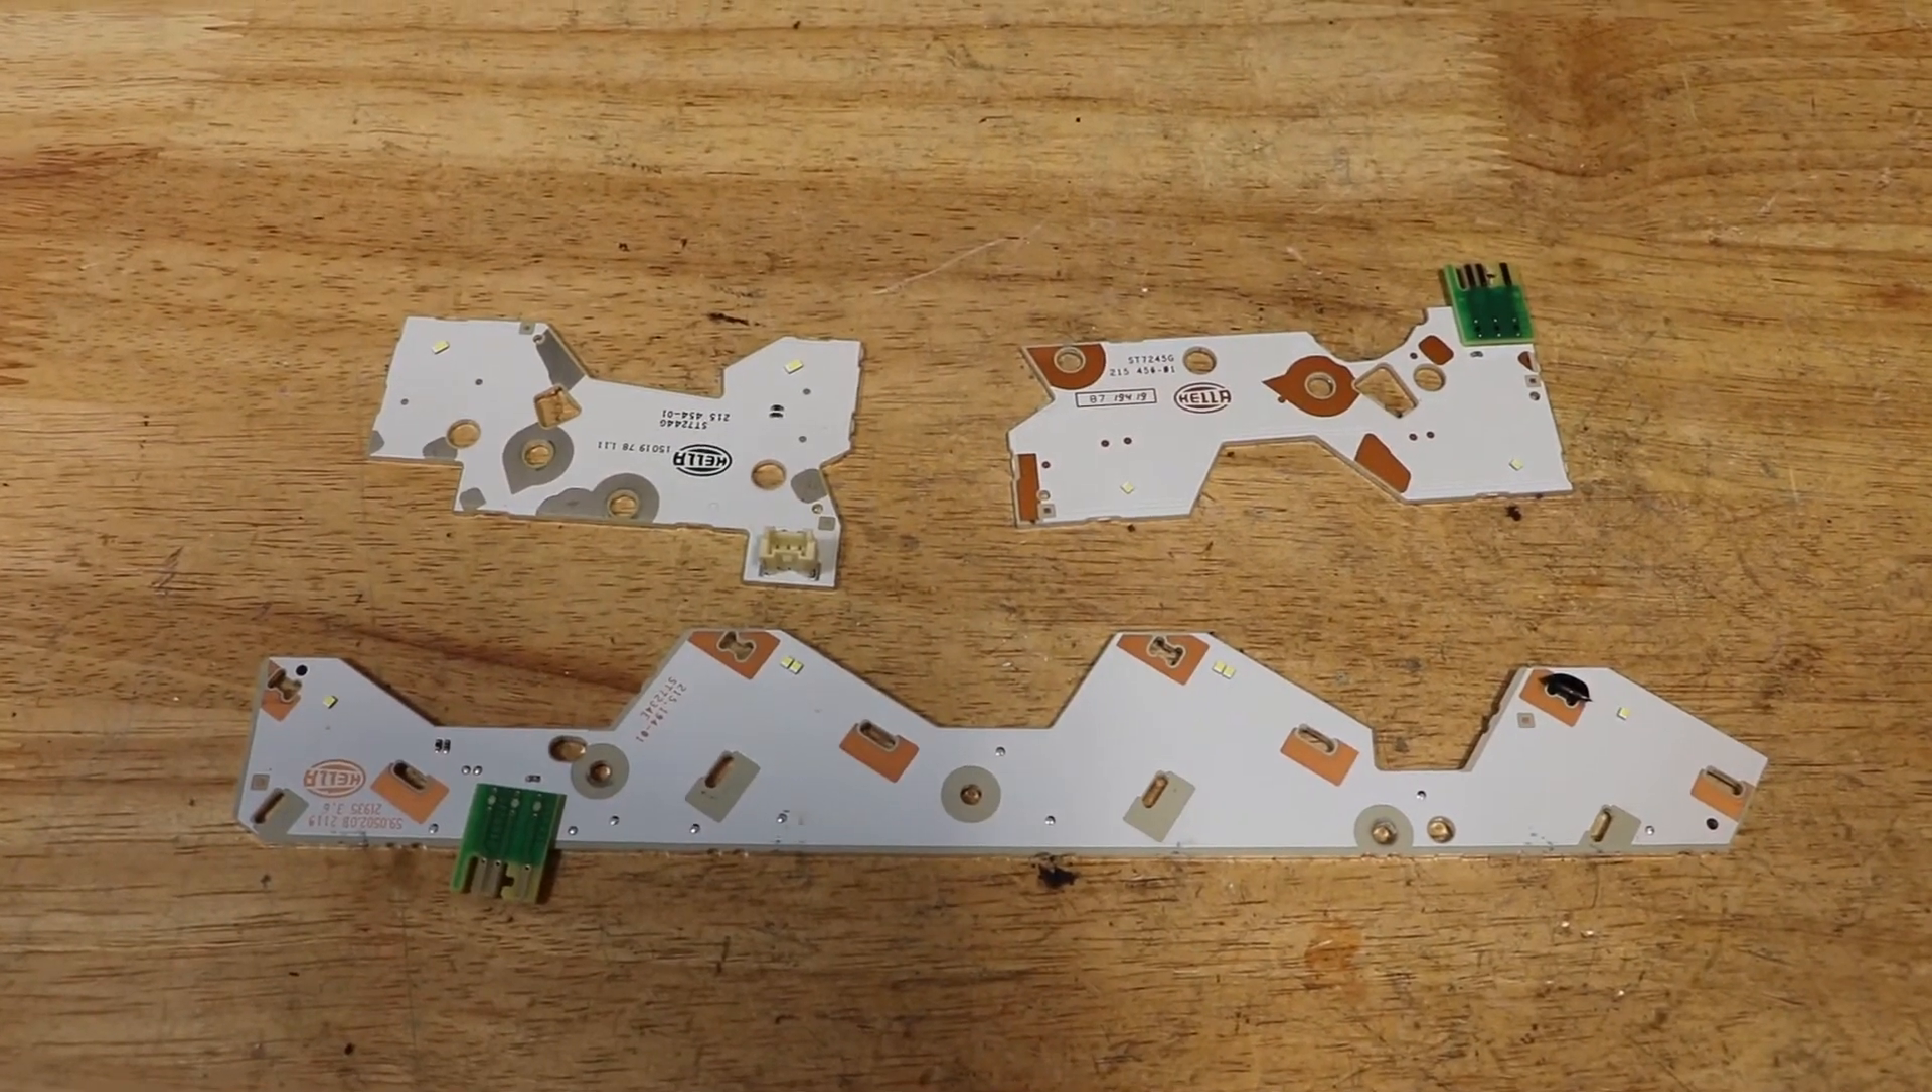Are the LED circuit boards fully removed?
Yes.